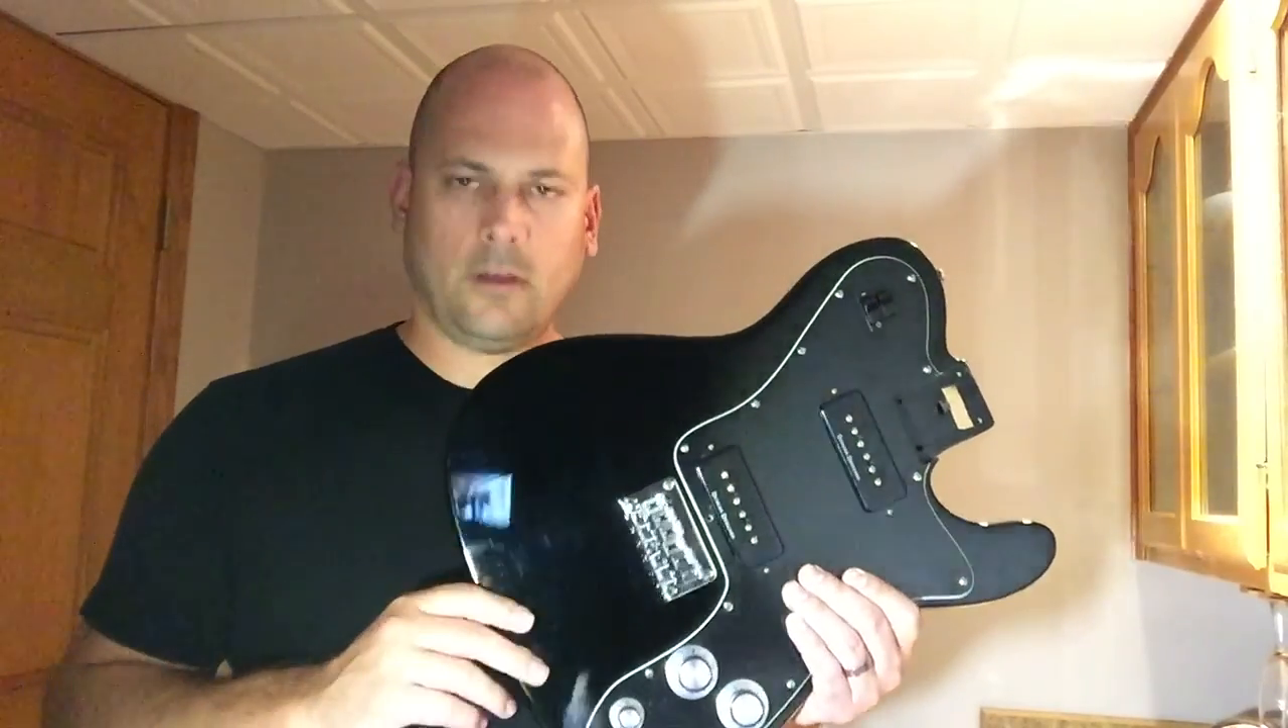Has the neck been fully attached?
No.